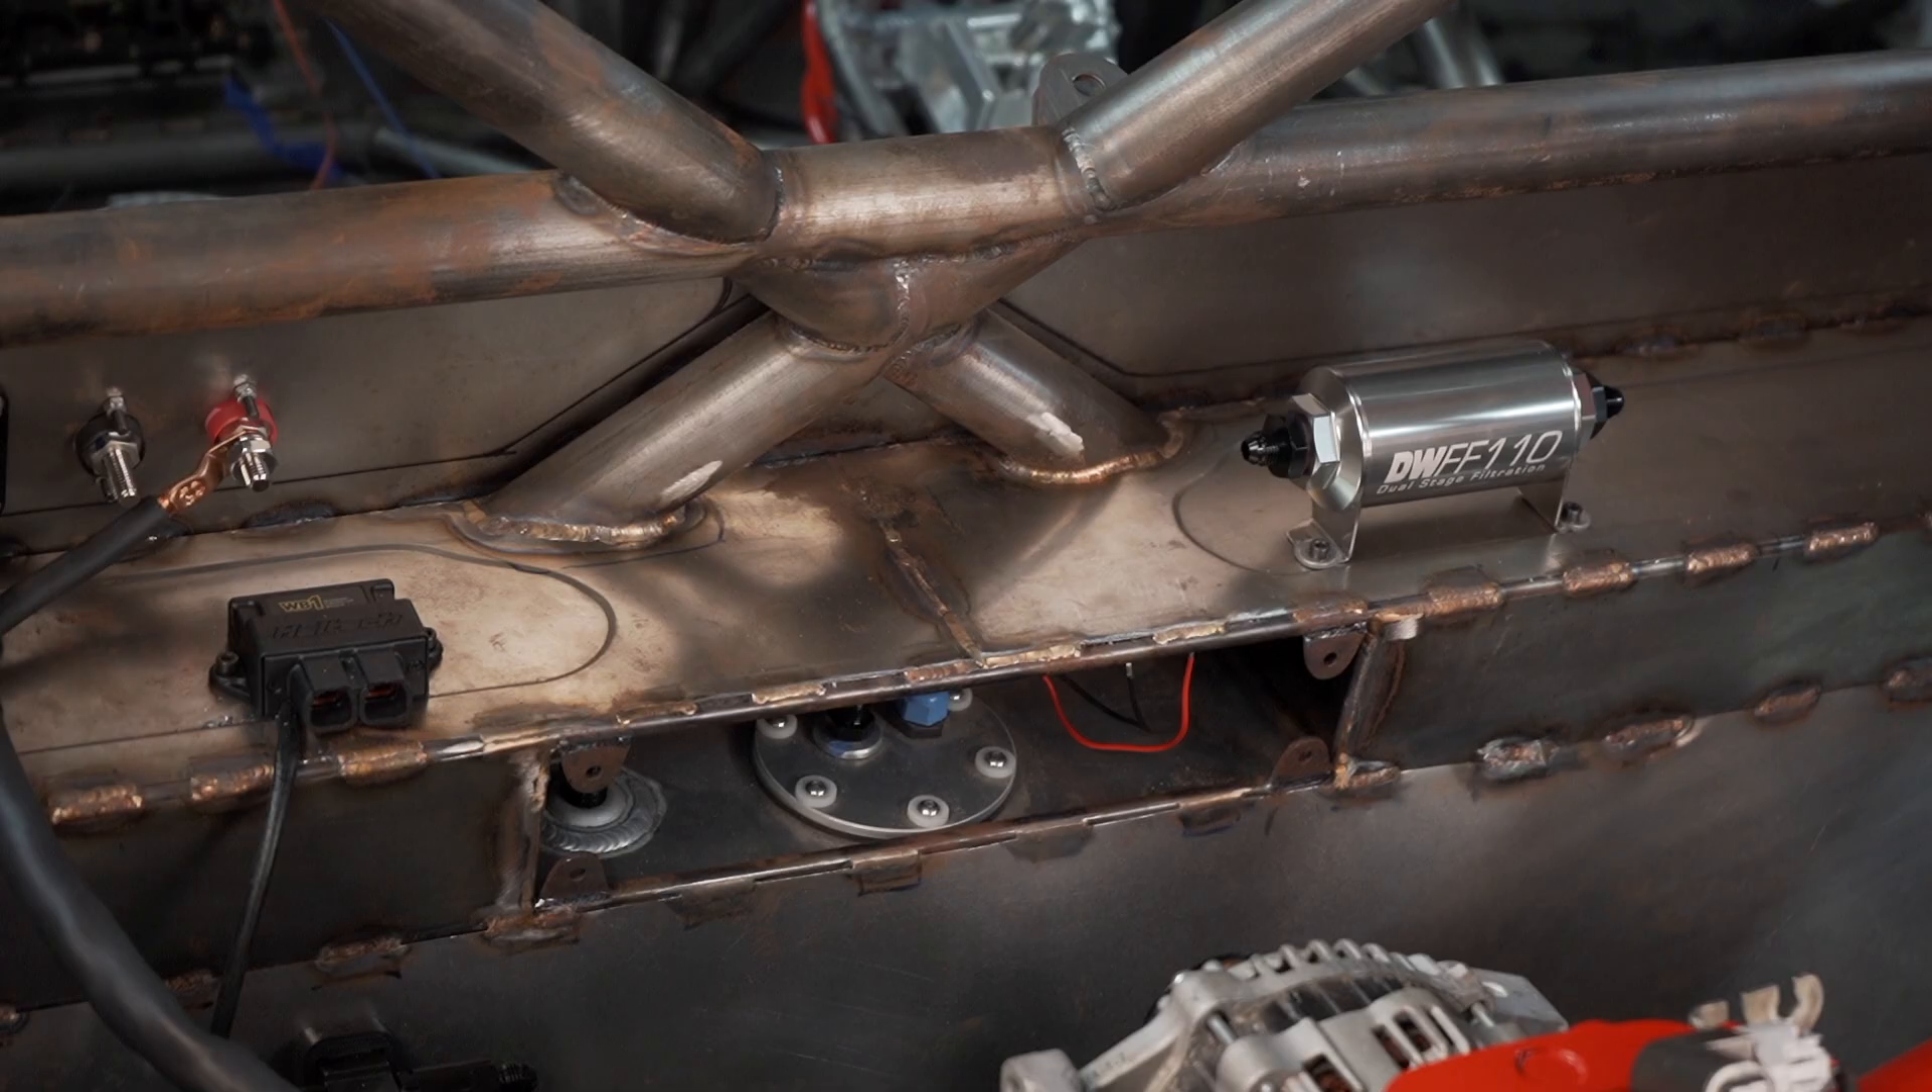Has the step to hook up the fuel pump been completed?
No.